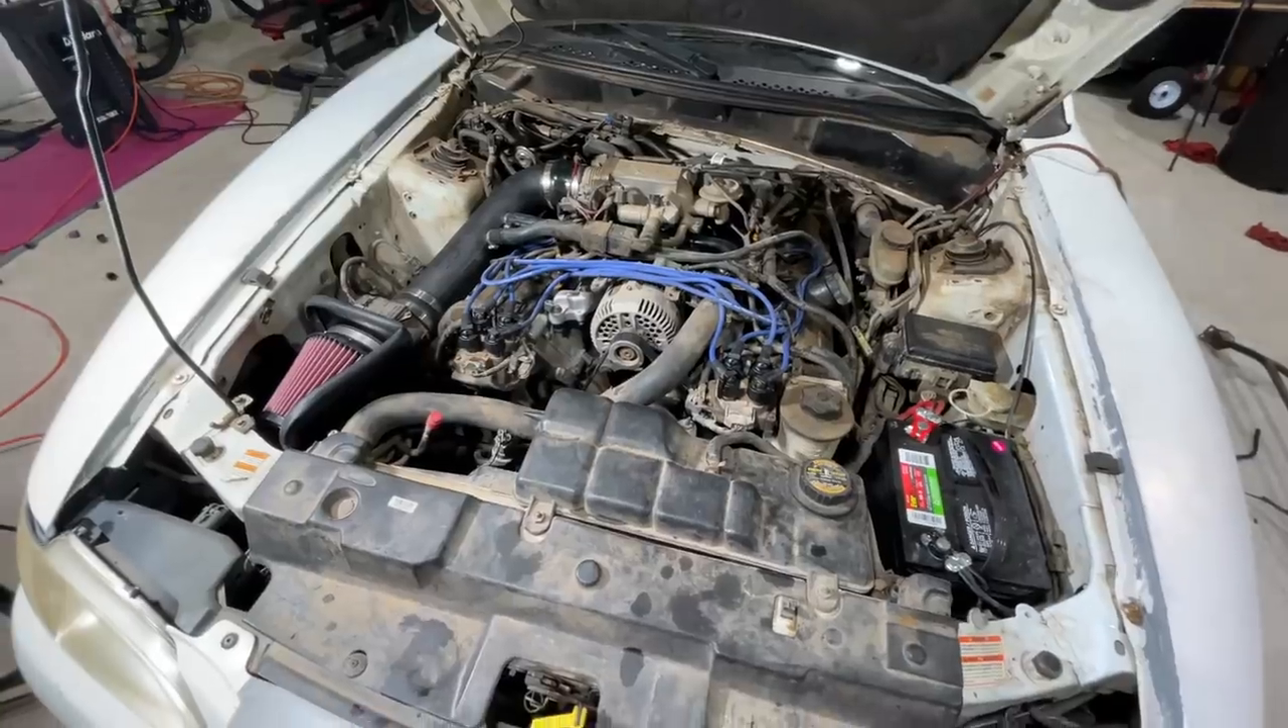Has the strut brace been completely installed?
No.